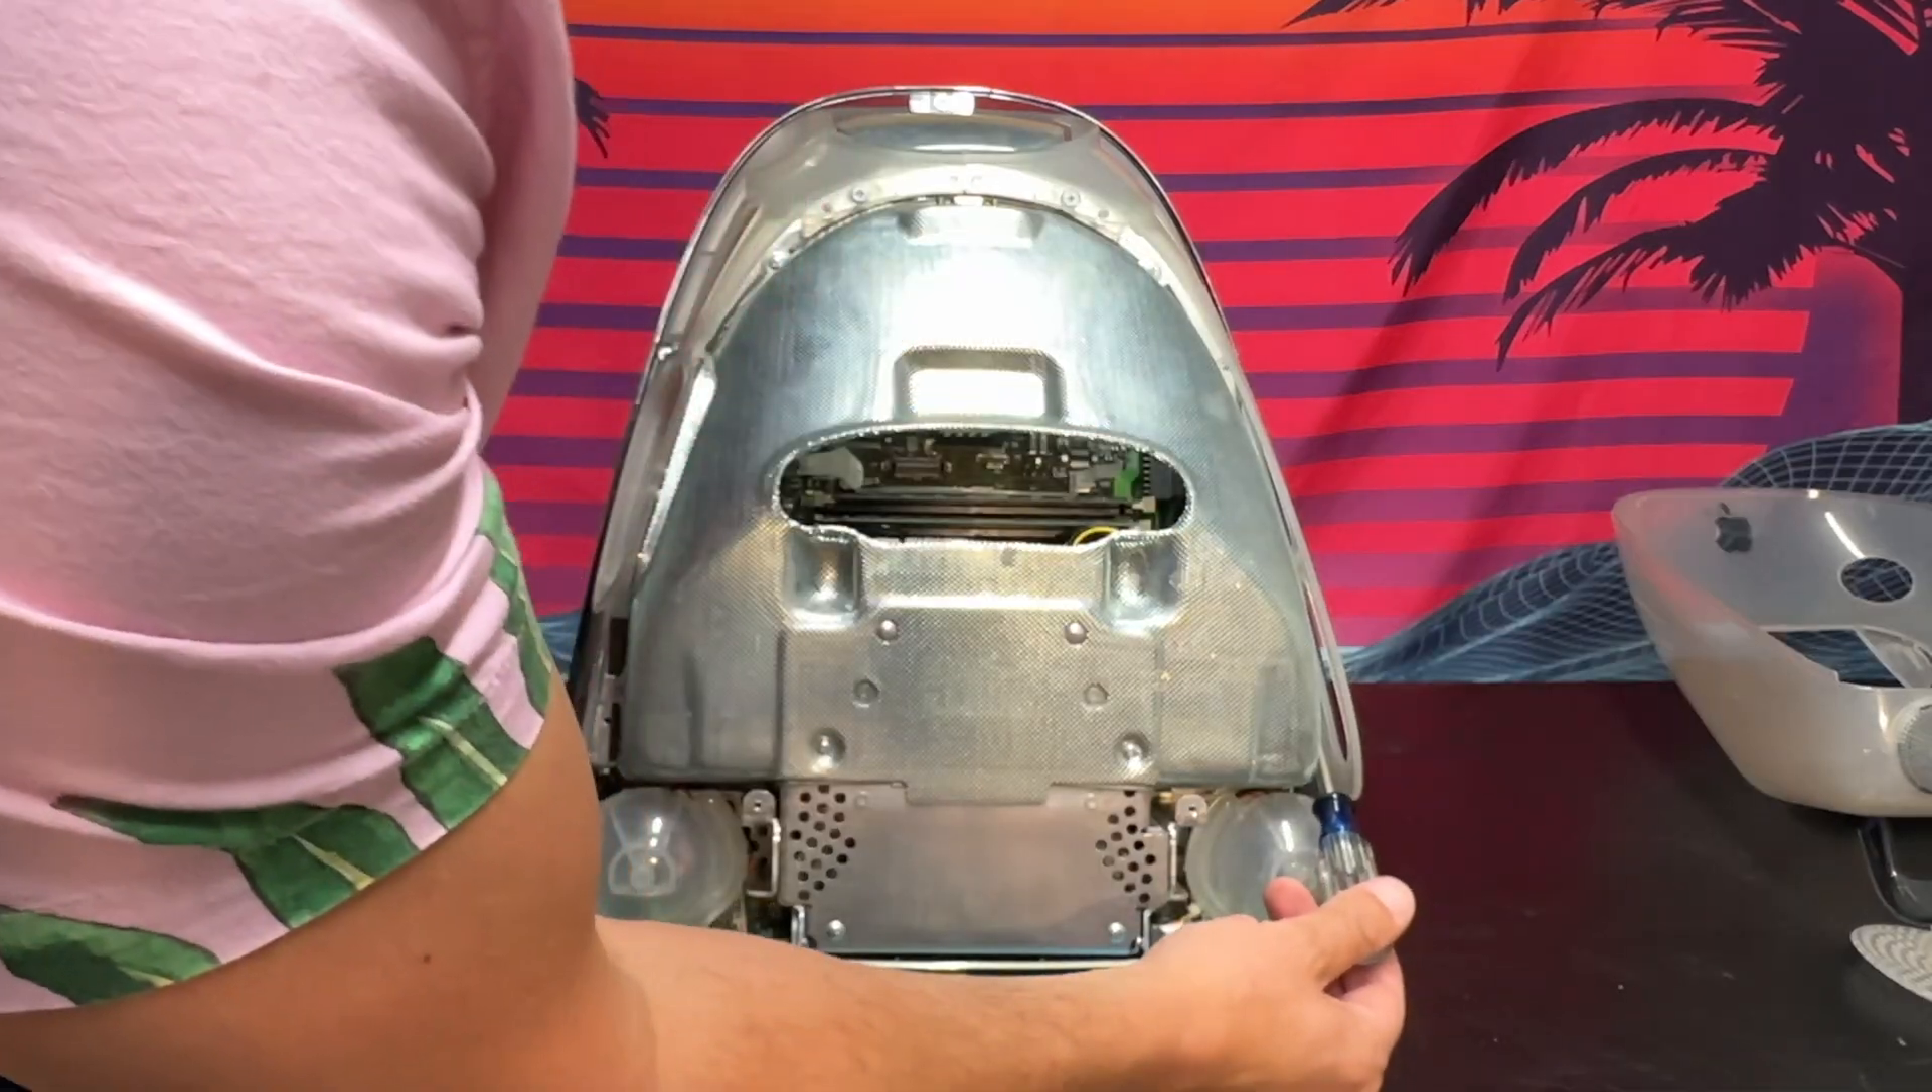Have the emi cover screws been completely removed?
No.